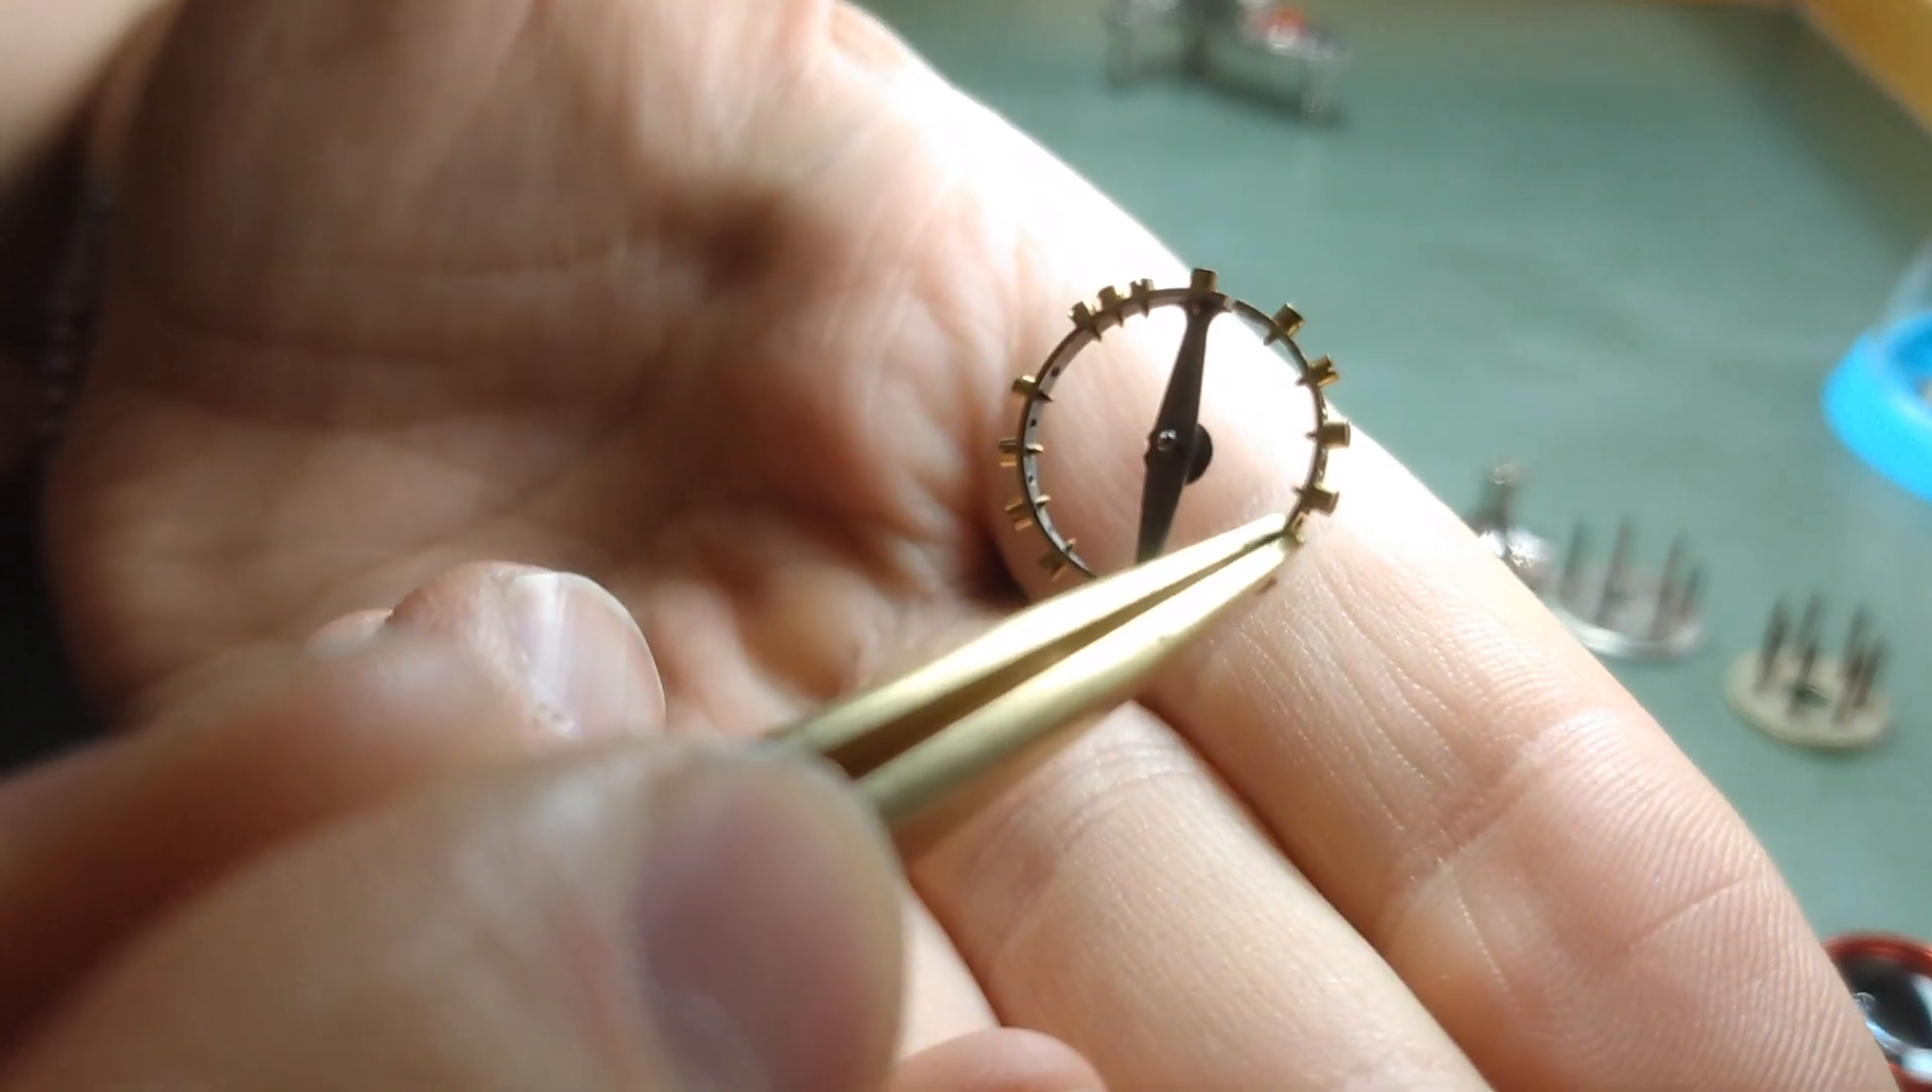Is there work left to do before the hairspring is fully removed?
No.